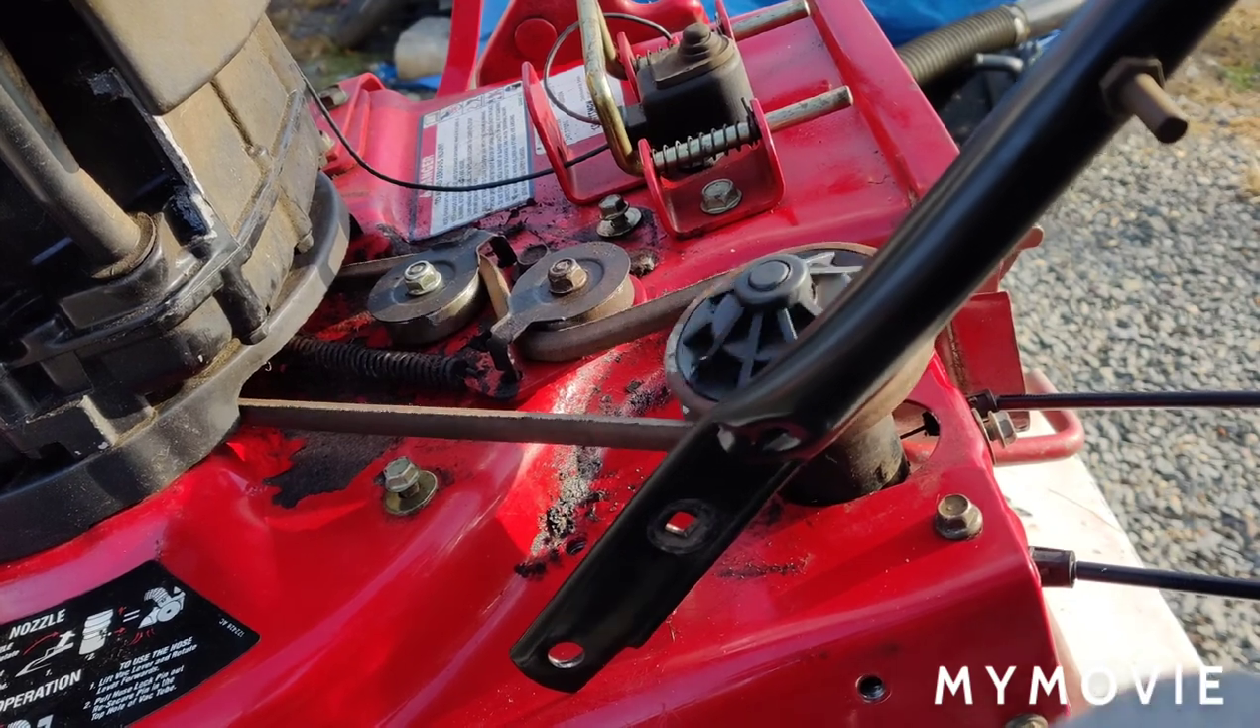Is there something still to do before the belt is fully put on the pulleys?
No.